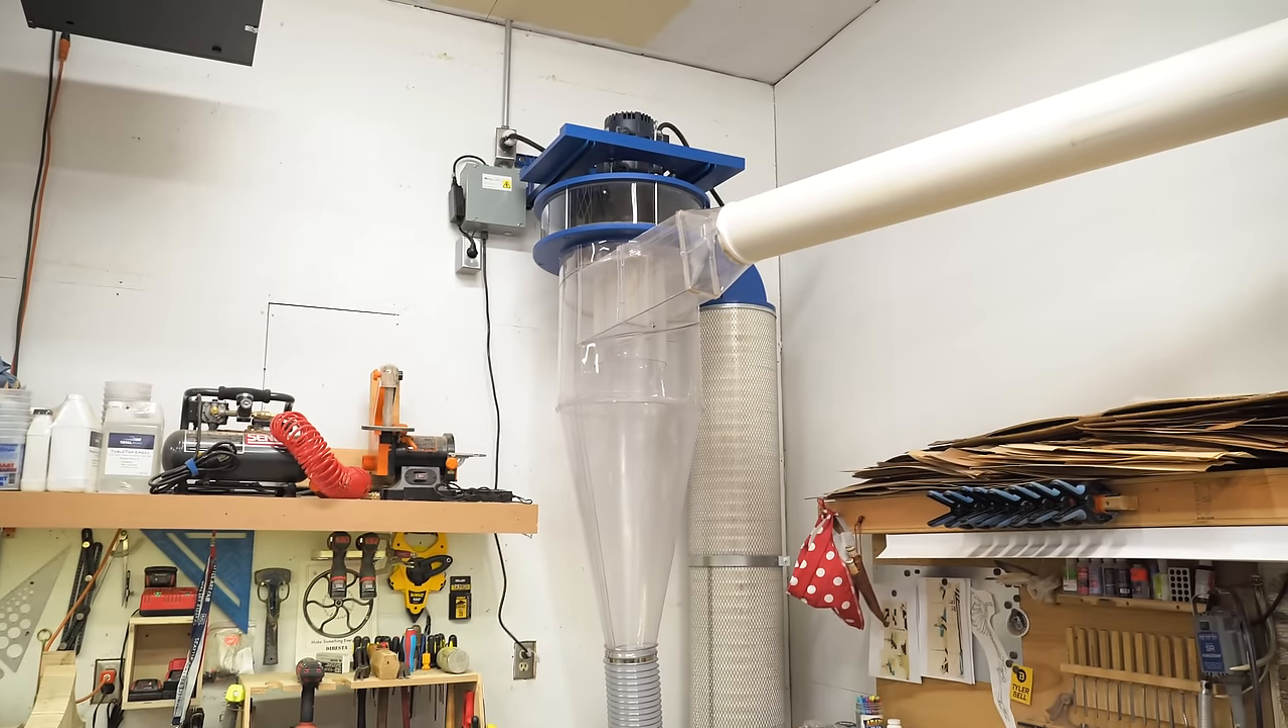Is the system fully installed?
Yes.